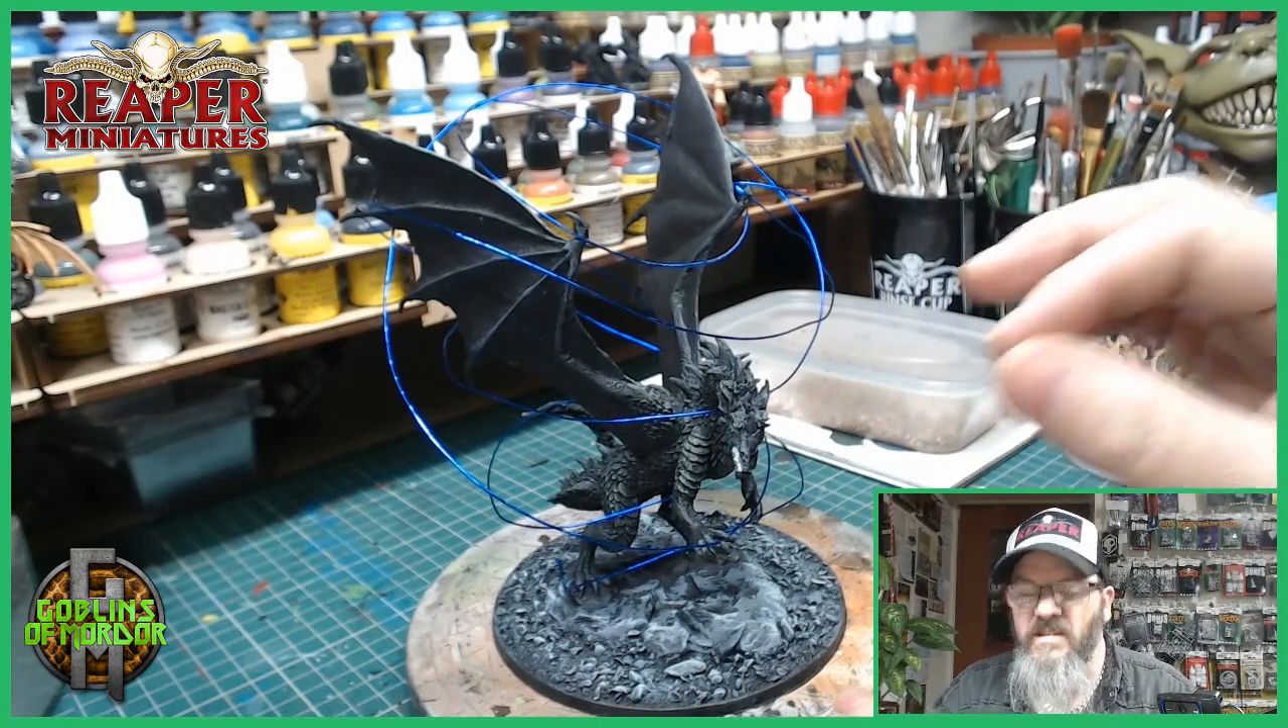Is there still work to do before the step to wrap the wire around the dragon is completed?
No.